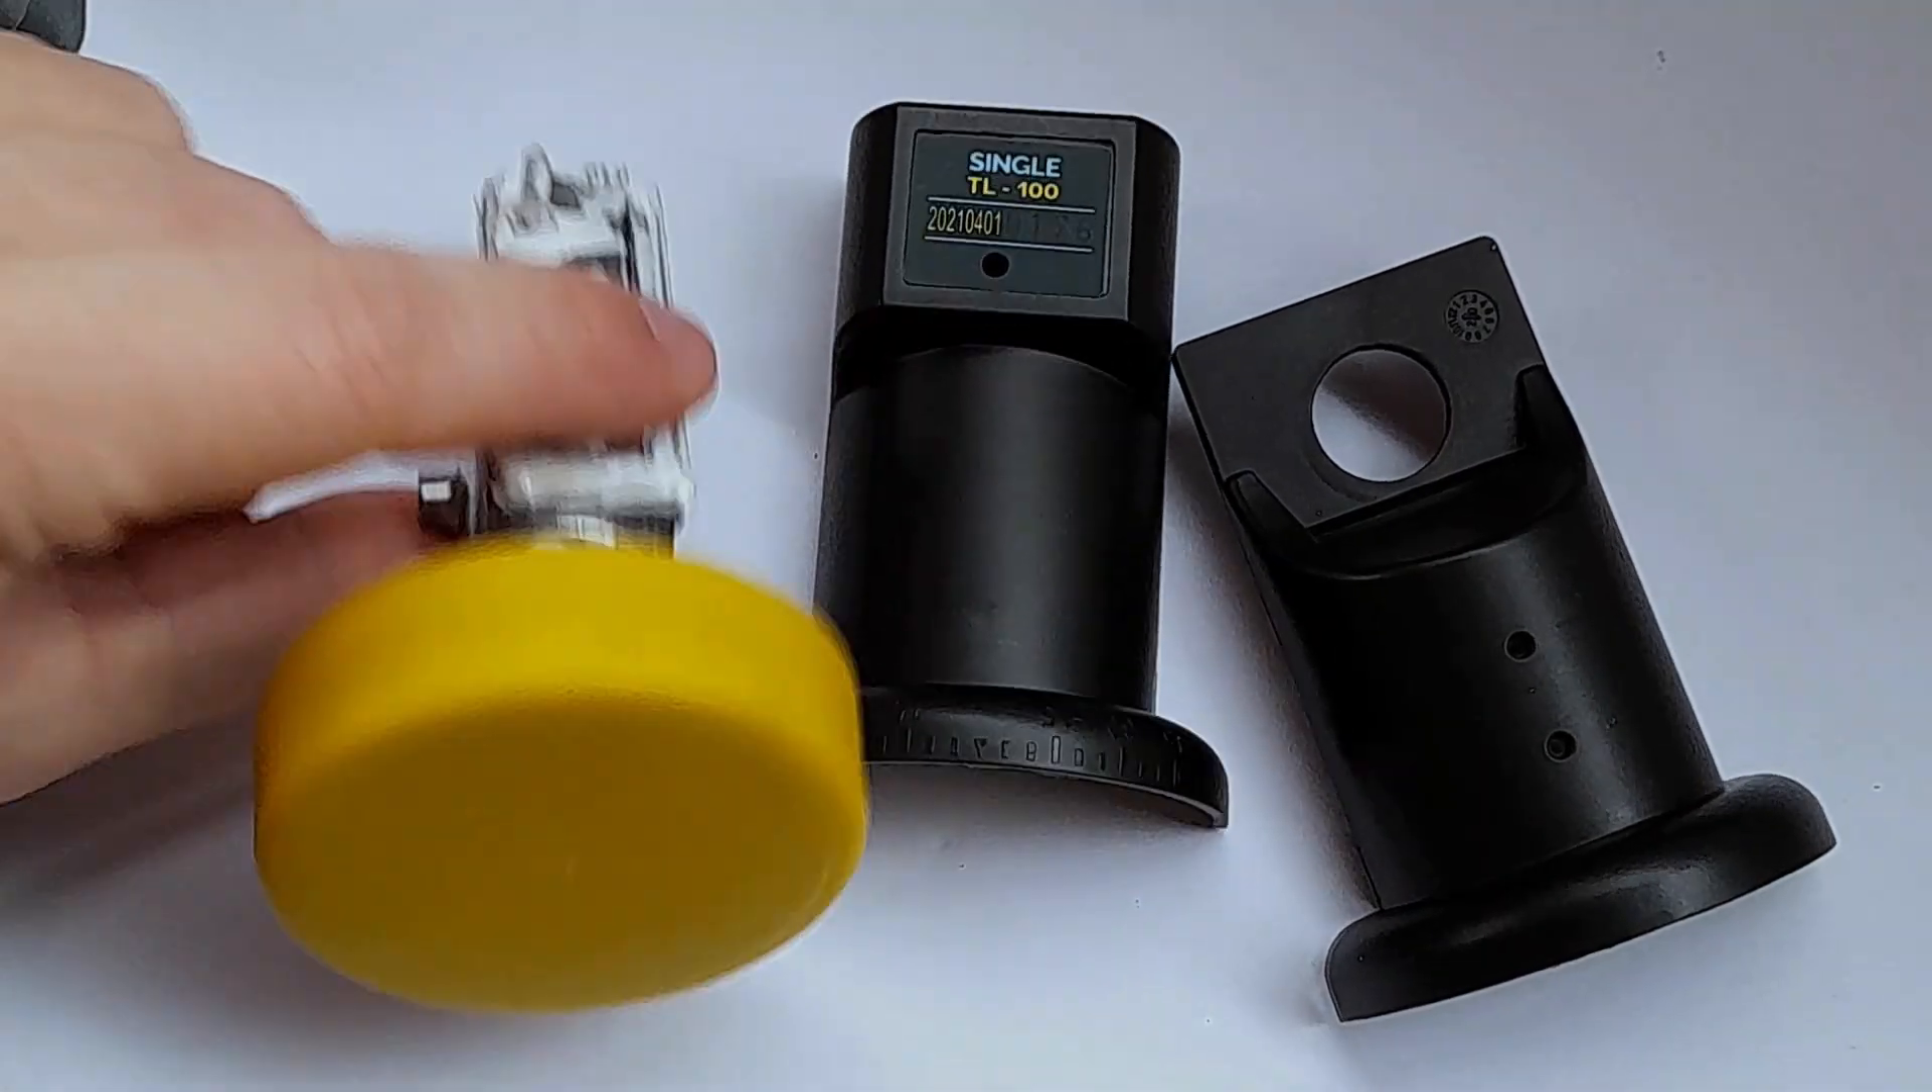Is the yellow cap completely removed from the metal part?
No.